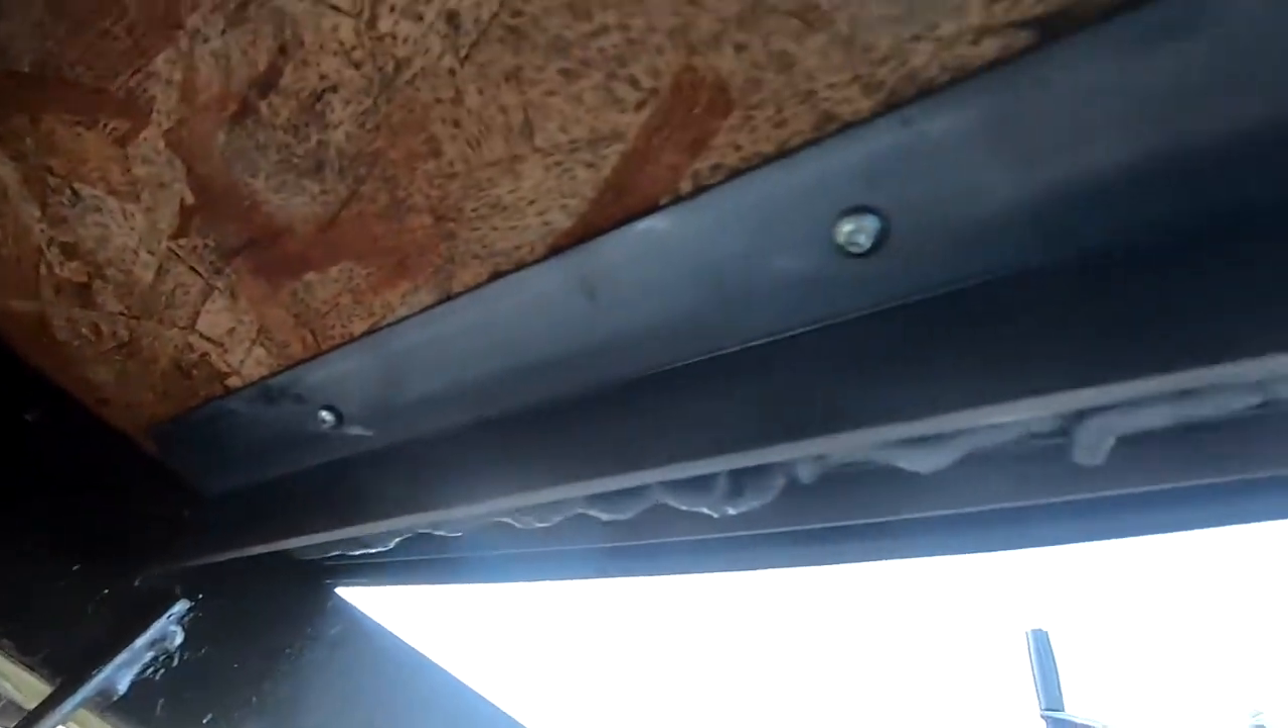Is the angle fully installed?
Yes.